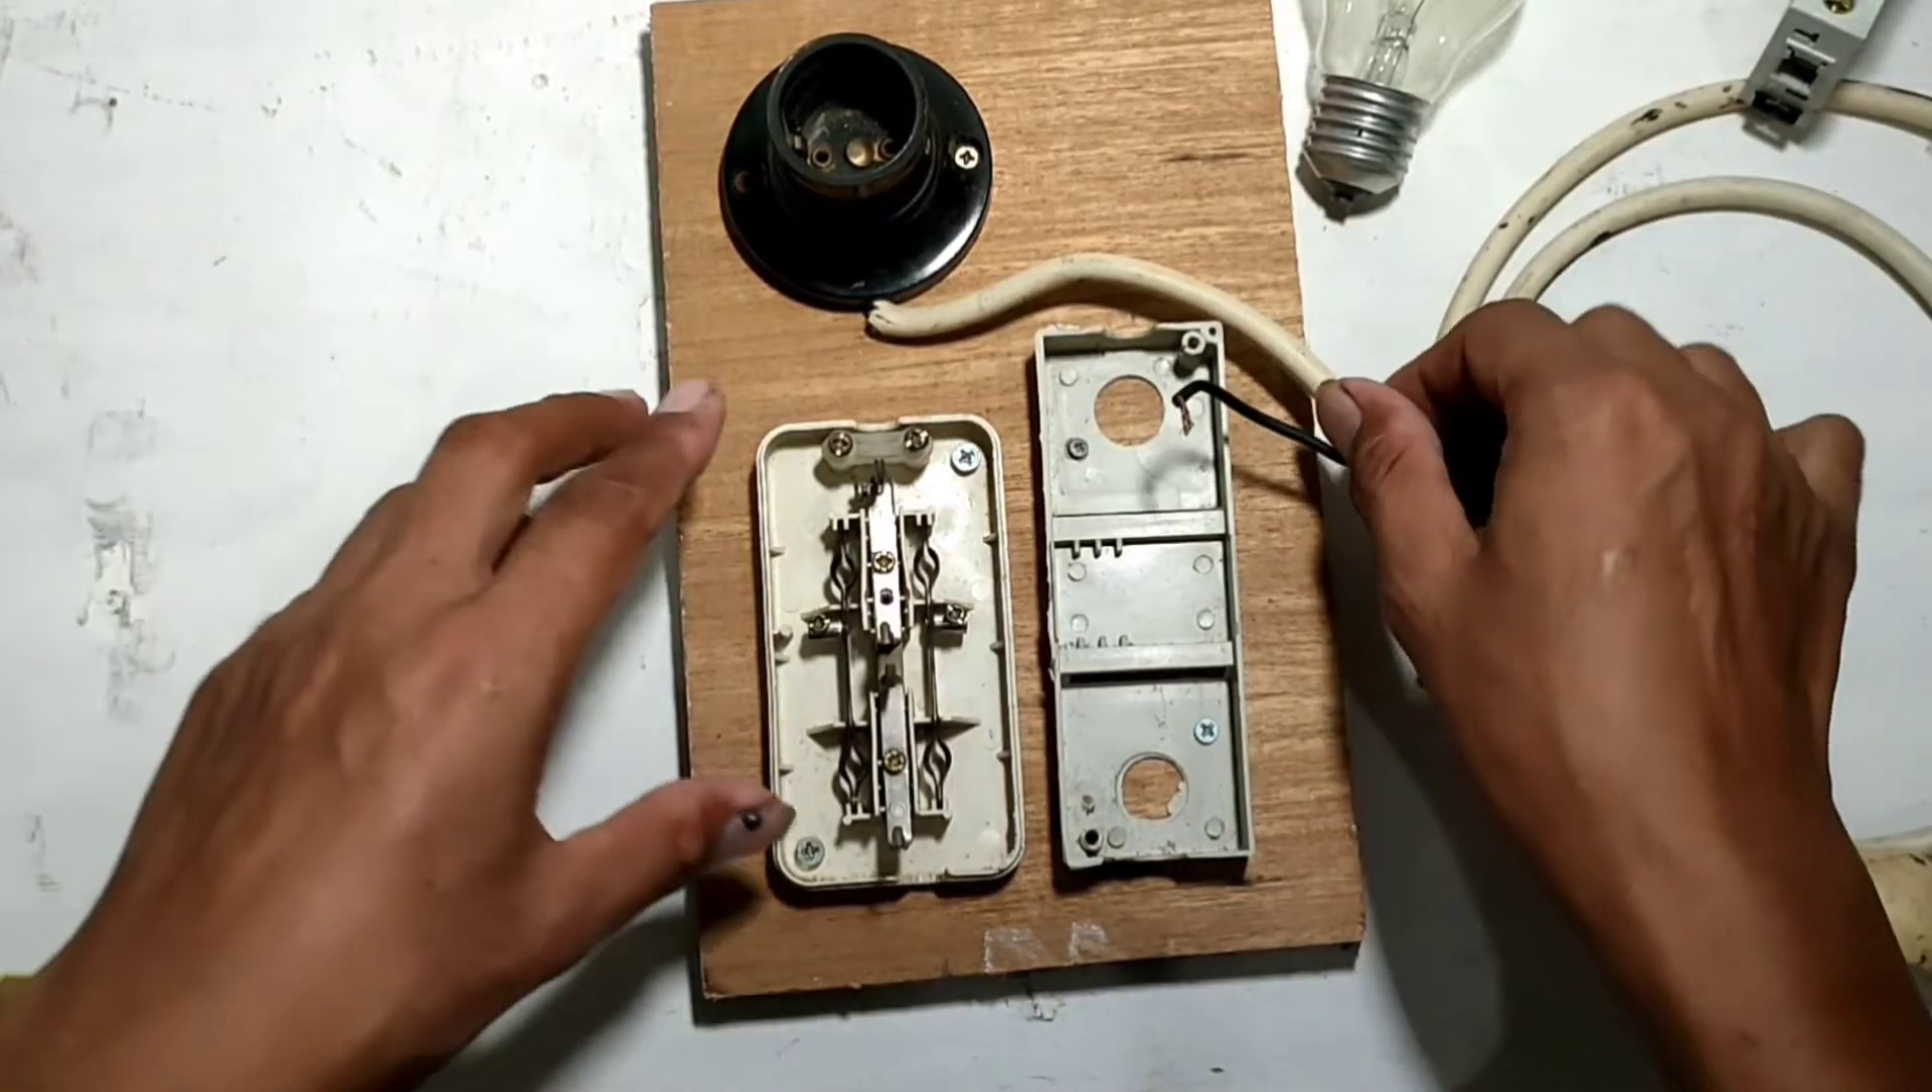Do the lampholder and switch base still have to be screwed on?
No.